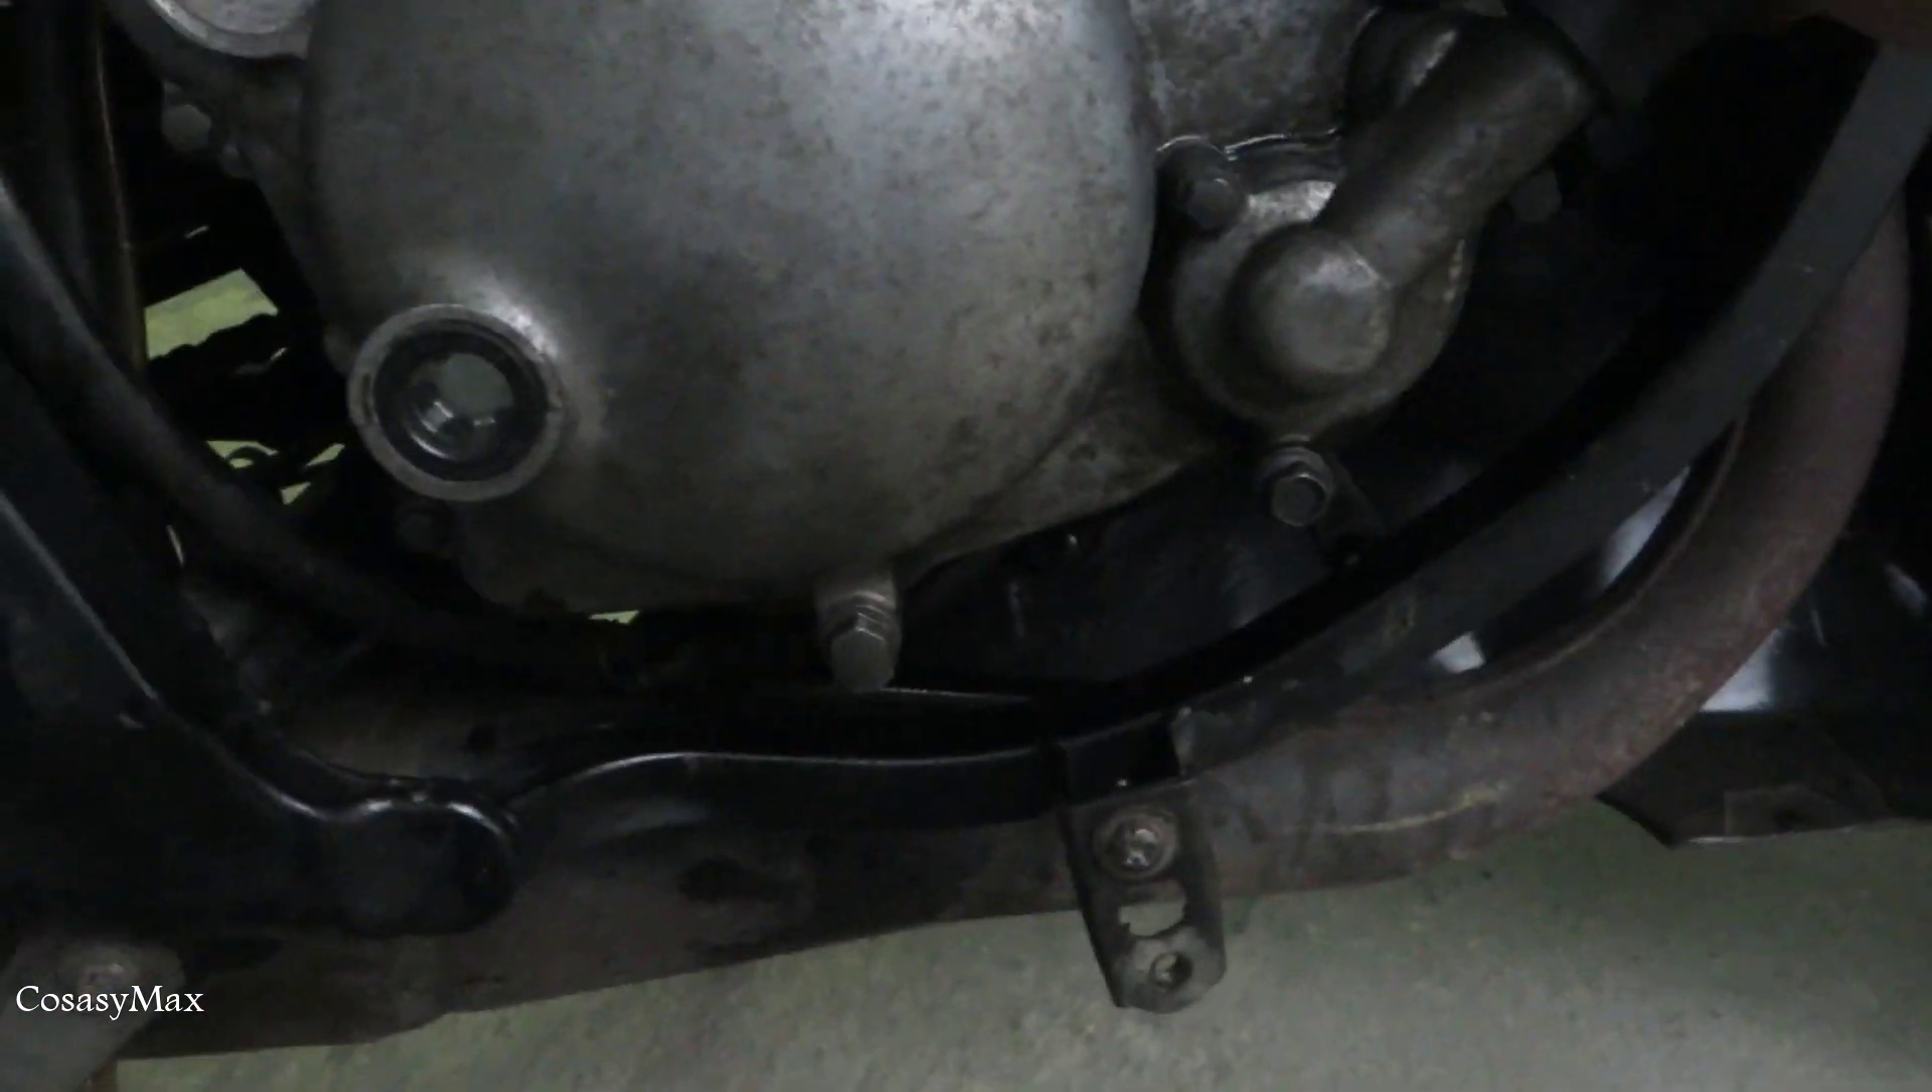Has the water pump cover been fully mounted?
Yes.